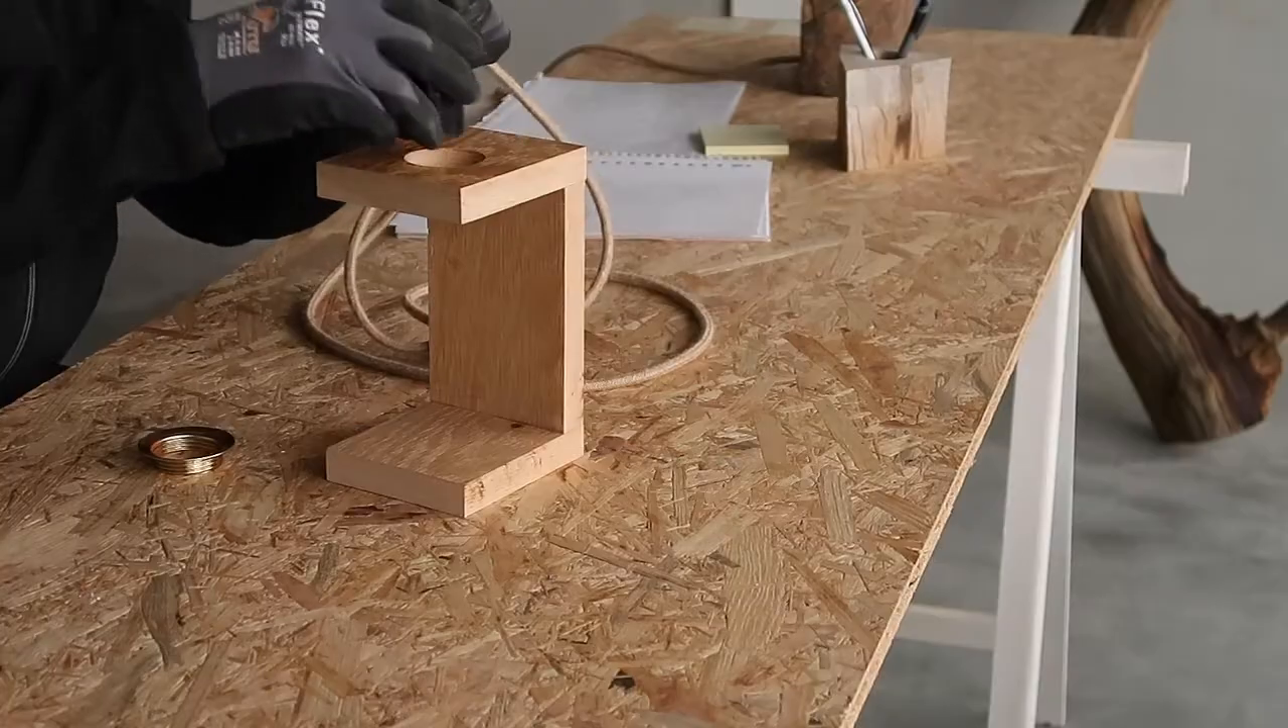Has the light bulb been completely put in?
No.